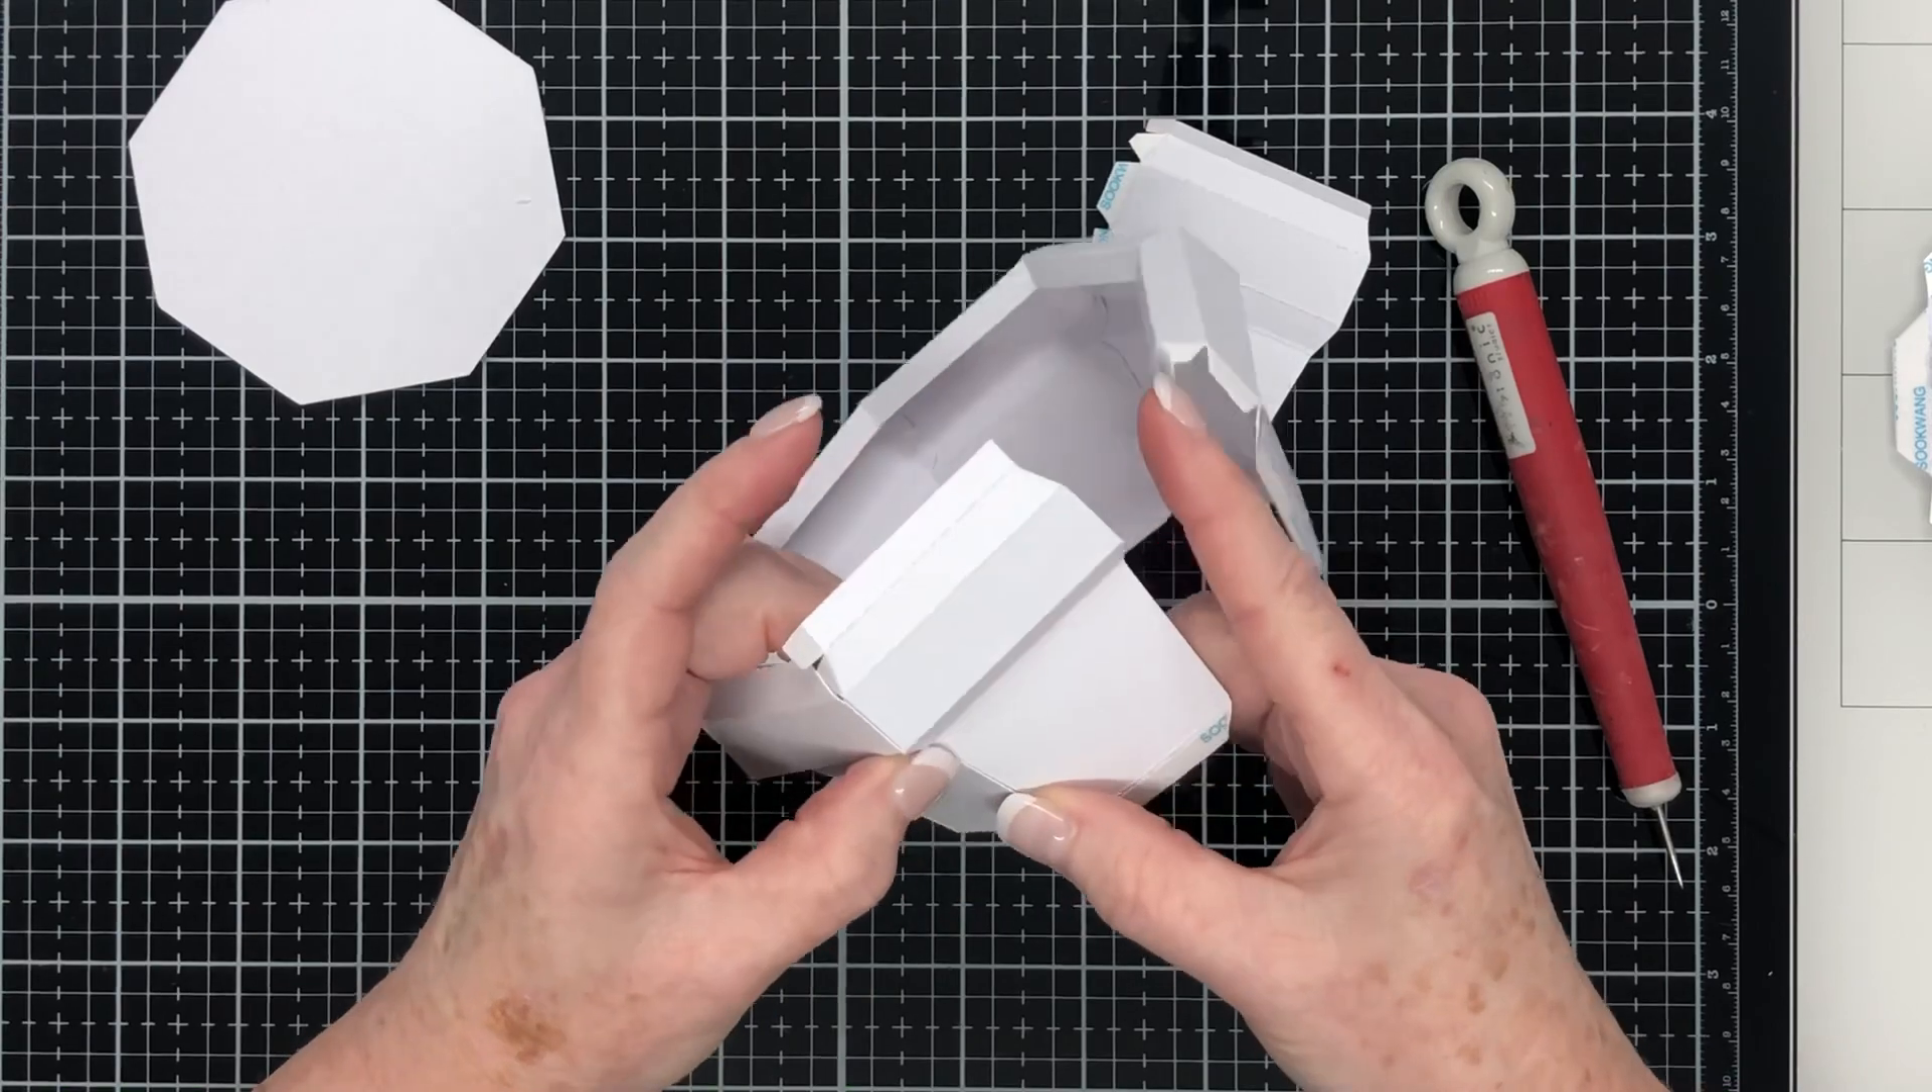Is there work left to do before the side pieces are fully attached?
Yes.